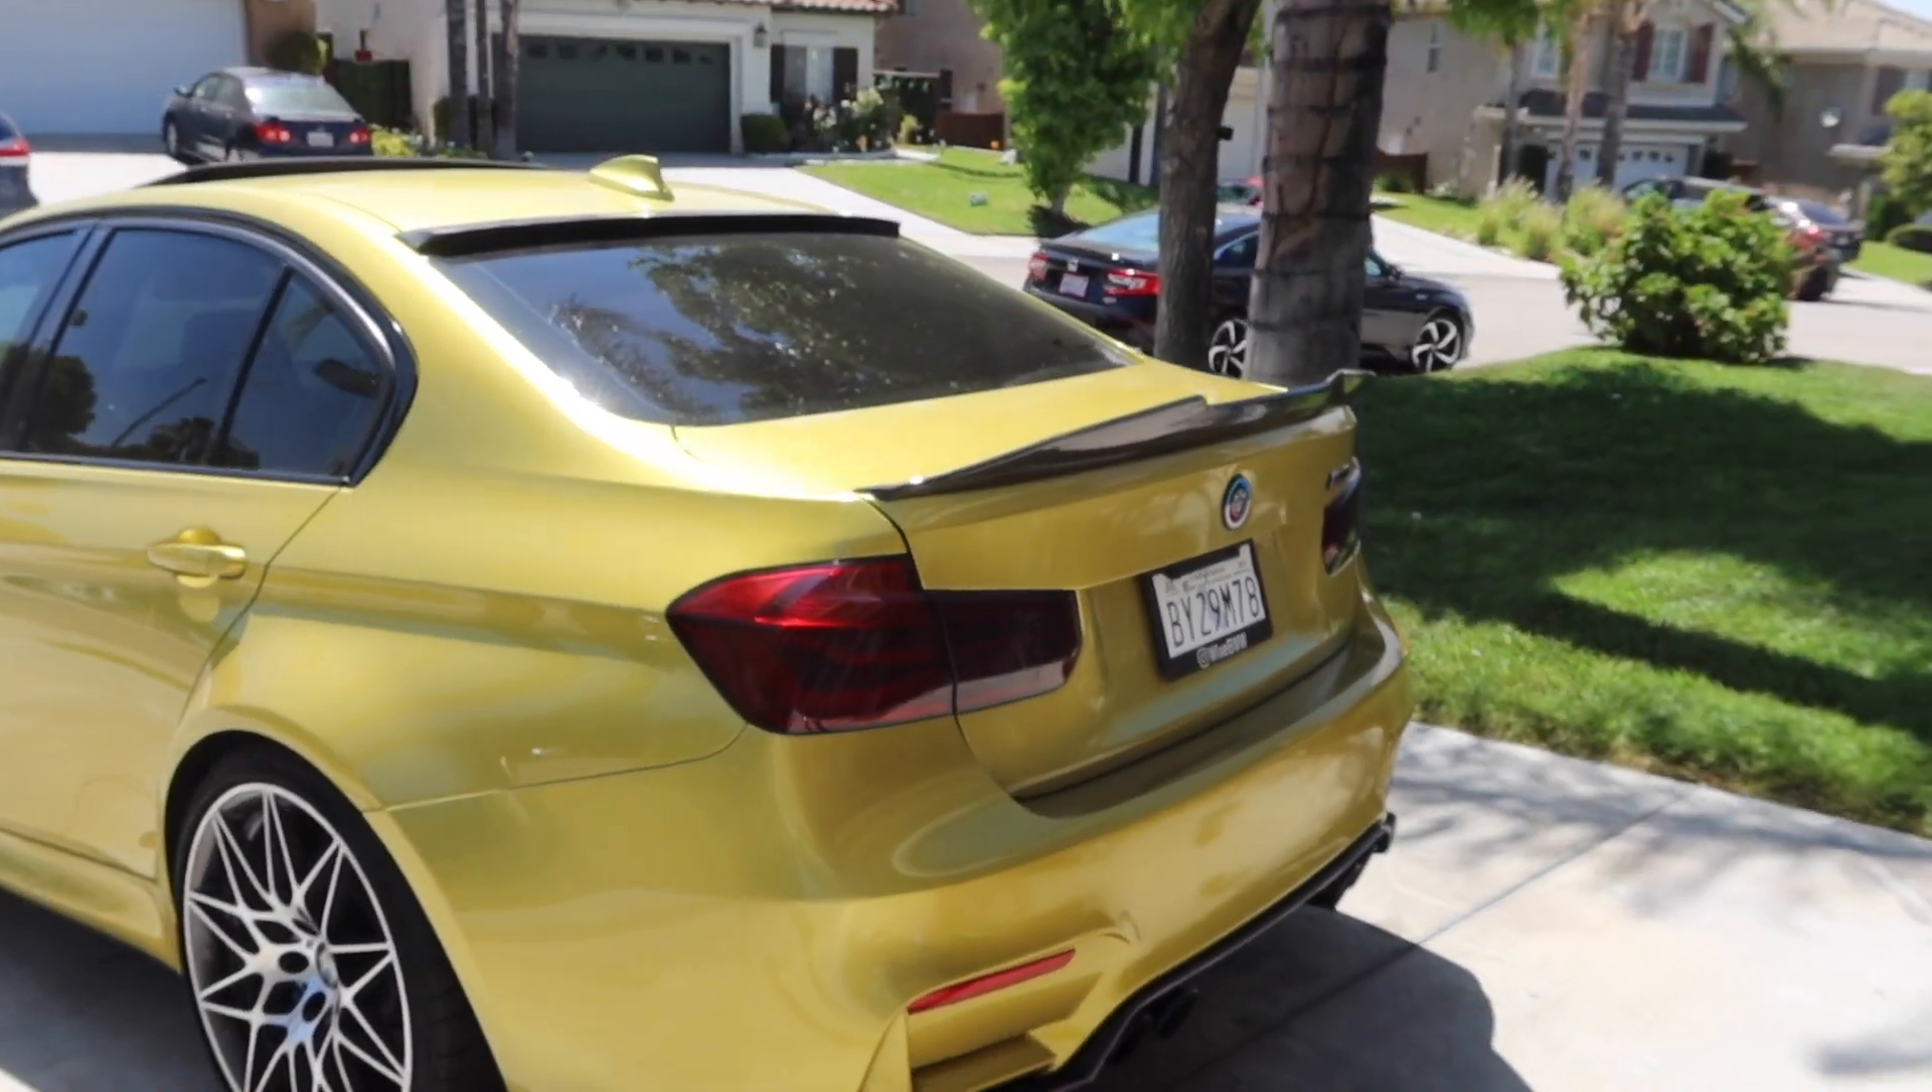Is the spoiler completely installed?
Yes.